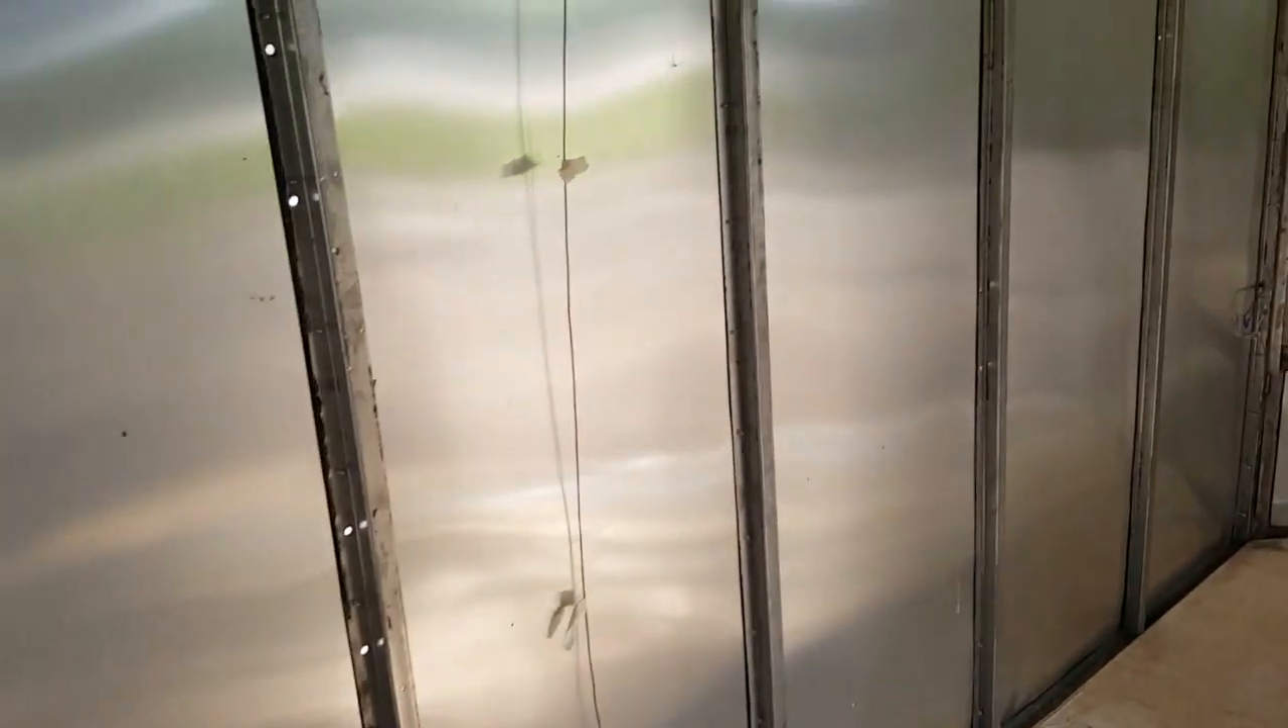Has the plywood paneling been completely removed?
Yes.